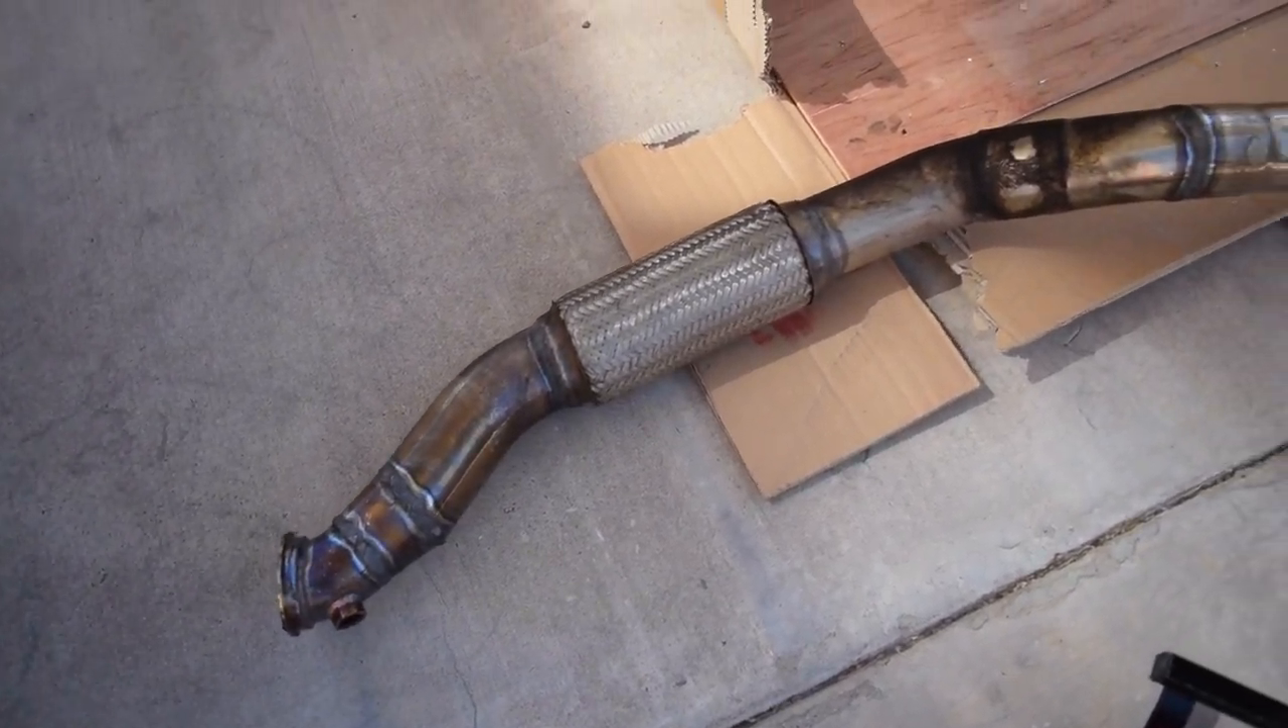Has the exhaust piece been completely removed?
Yes.